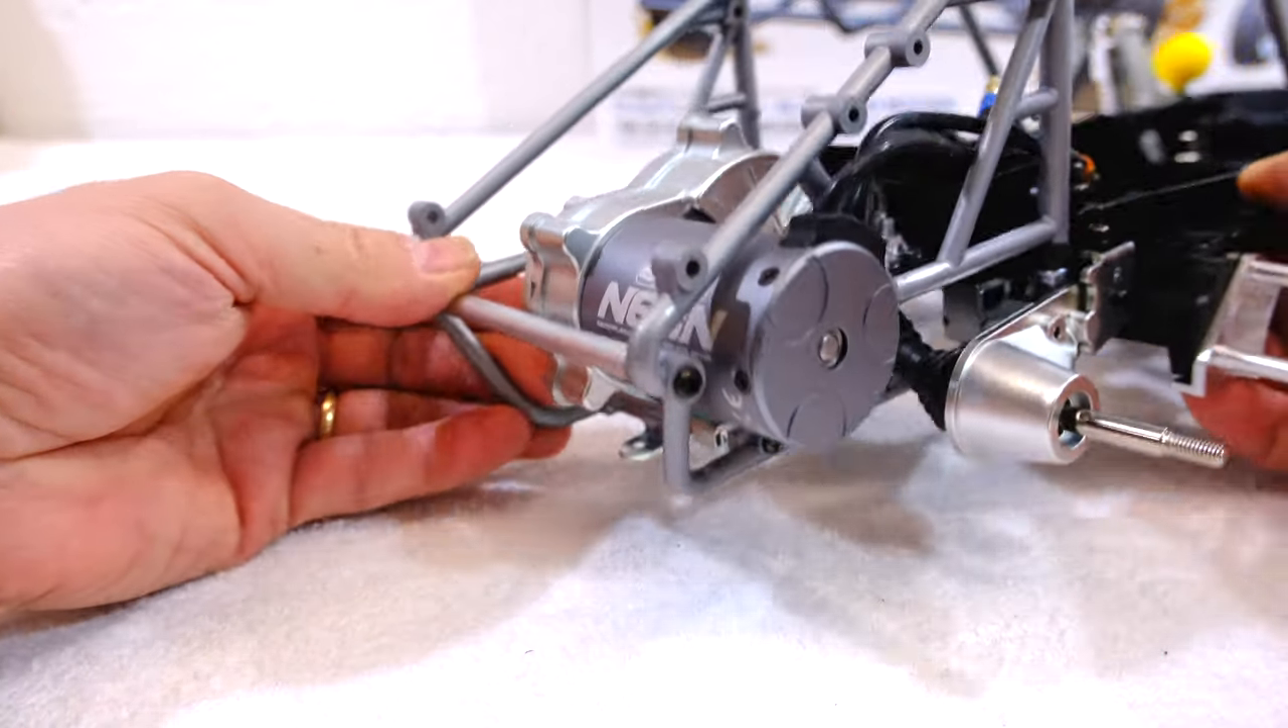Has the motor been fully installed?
Yes.